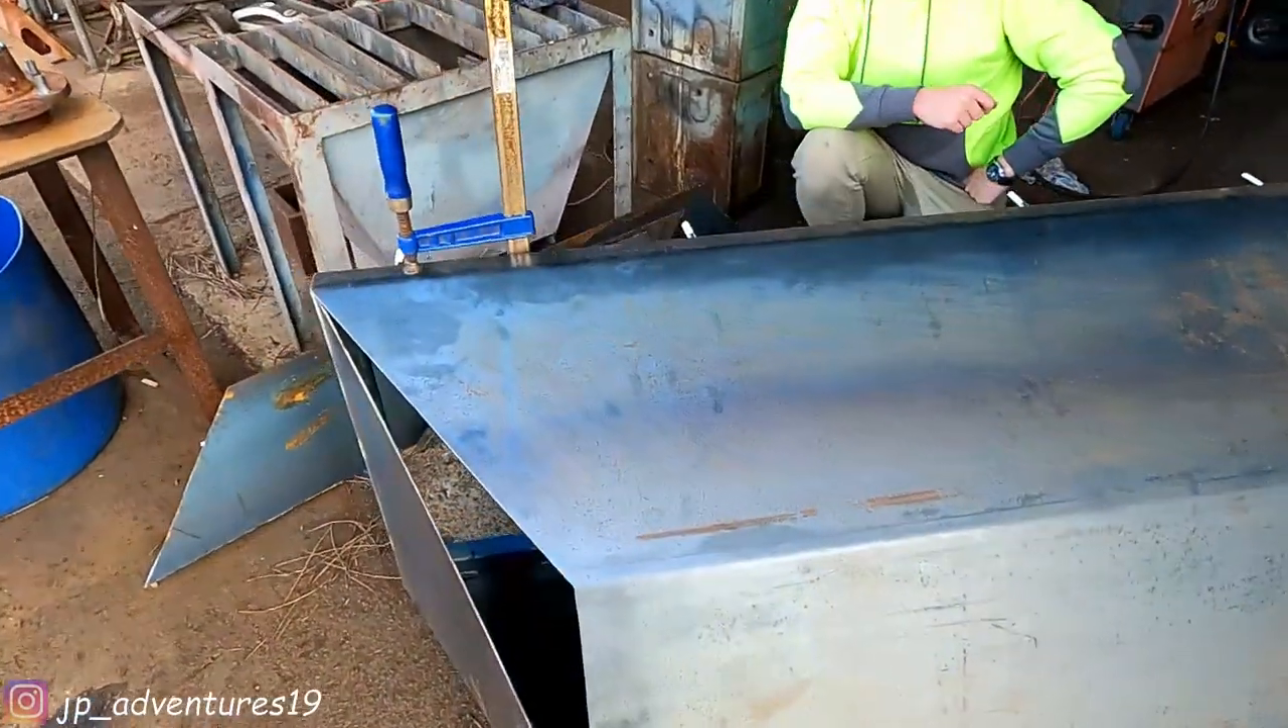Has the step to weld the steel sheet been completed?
No.